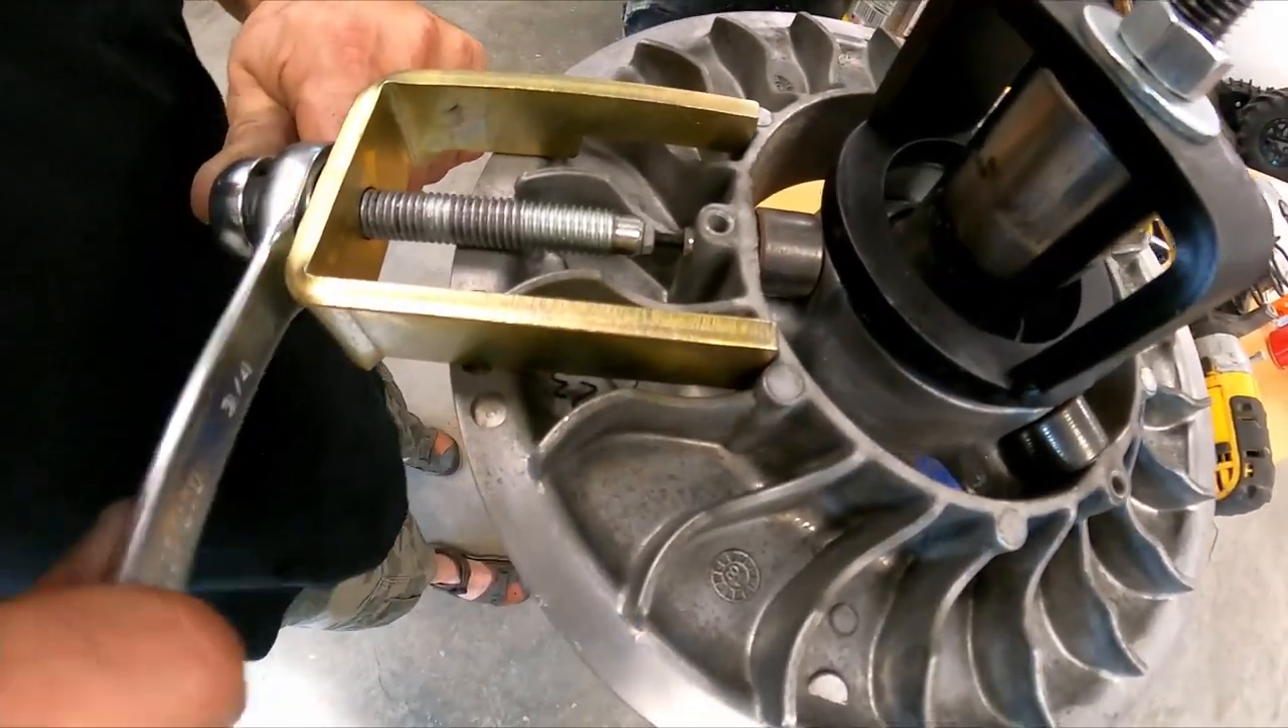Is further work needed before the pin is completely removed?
Yes.